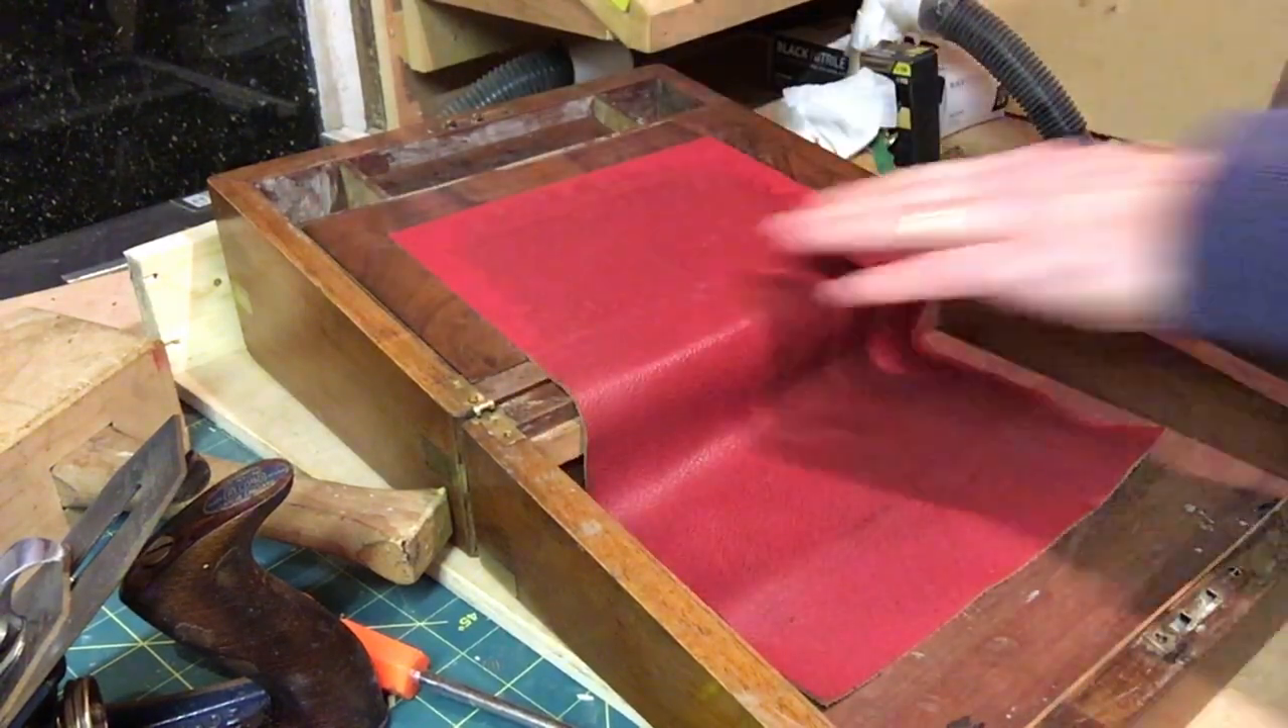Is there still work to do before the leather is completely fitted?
Yes.